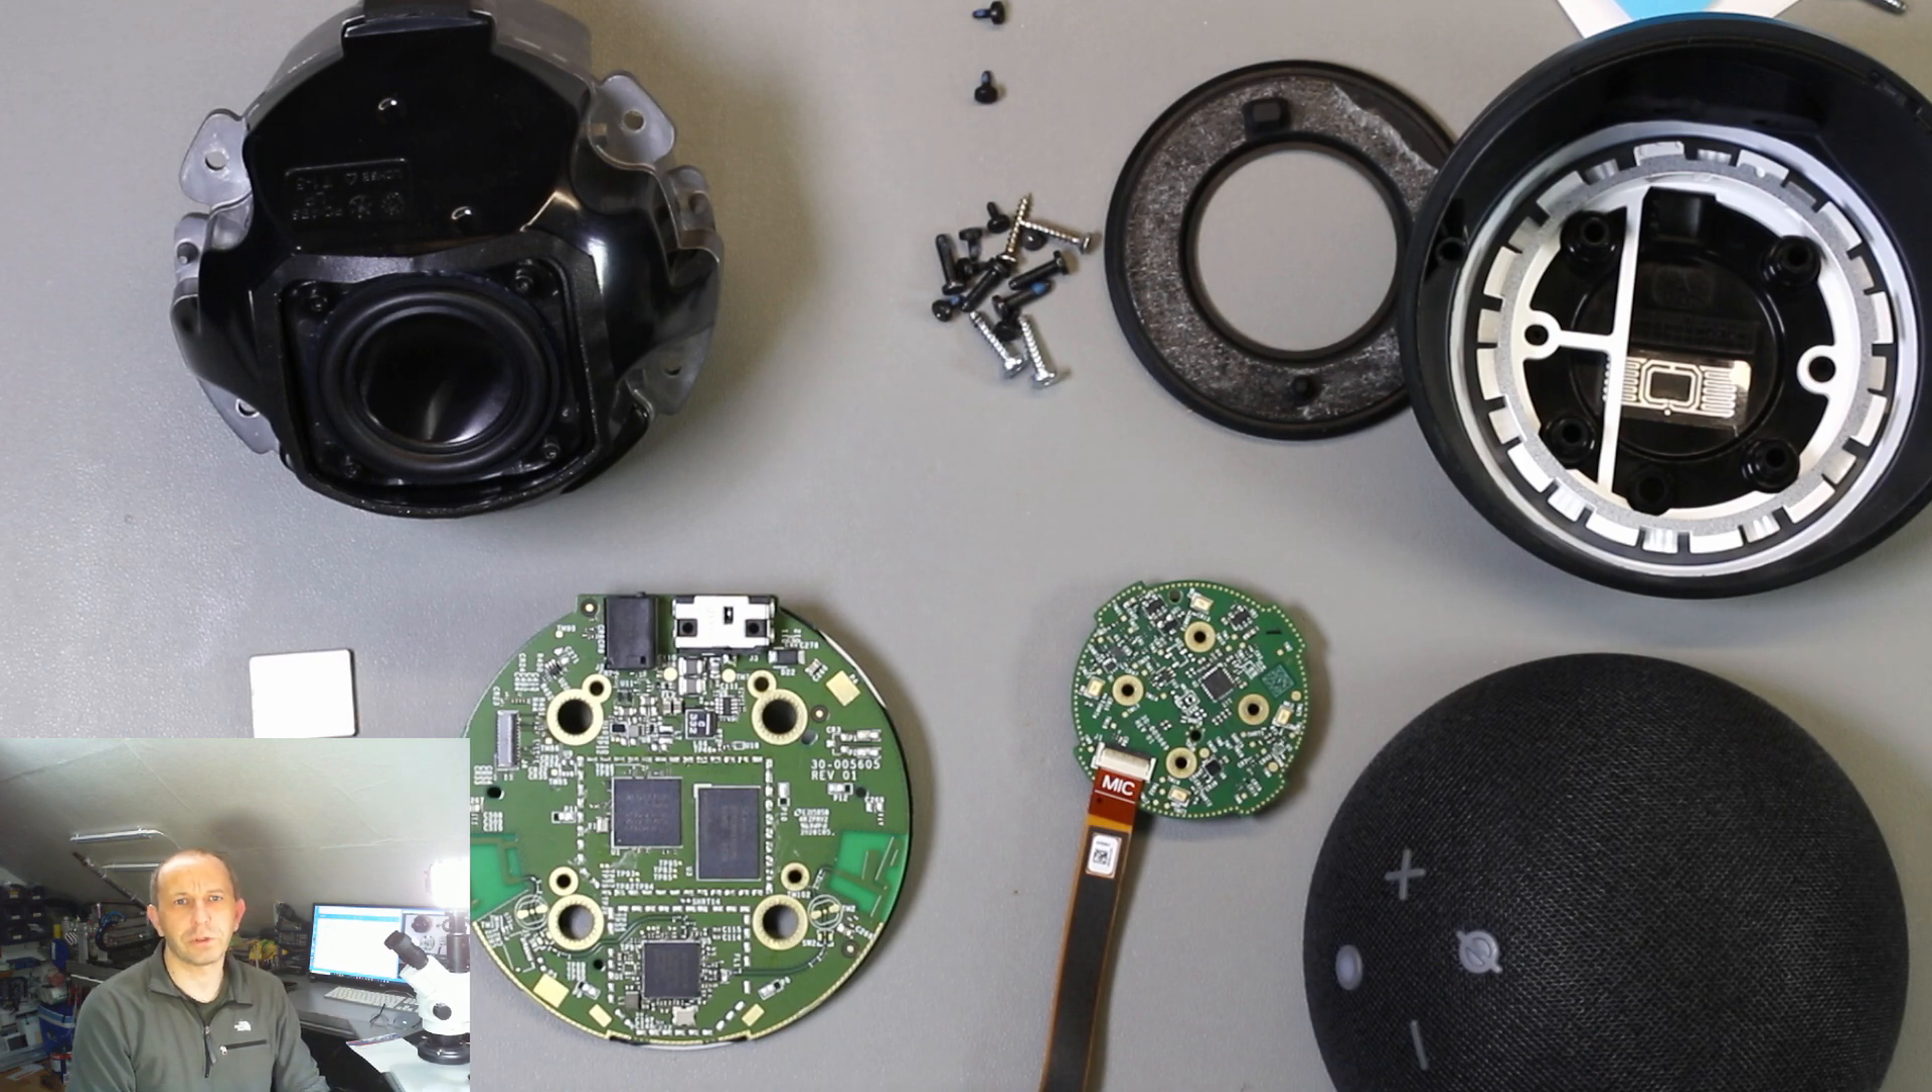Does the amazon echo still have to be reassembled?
Yes.